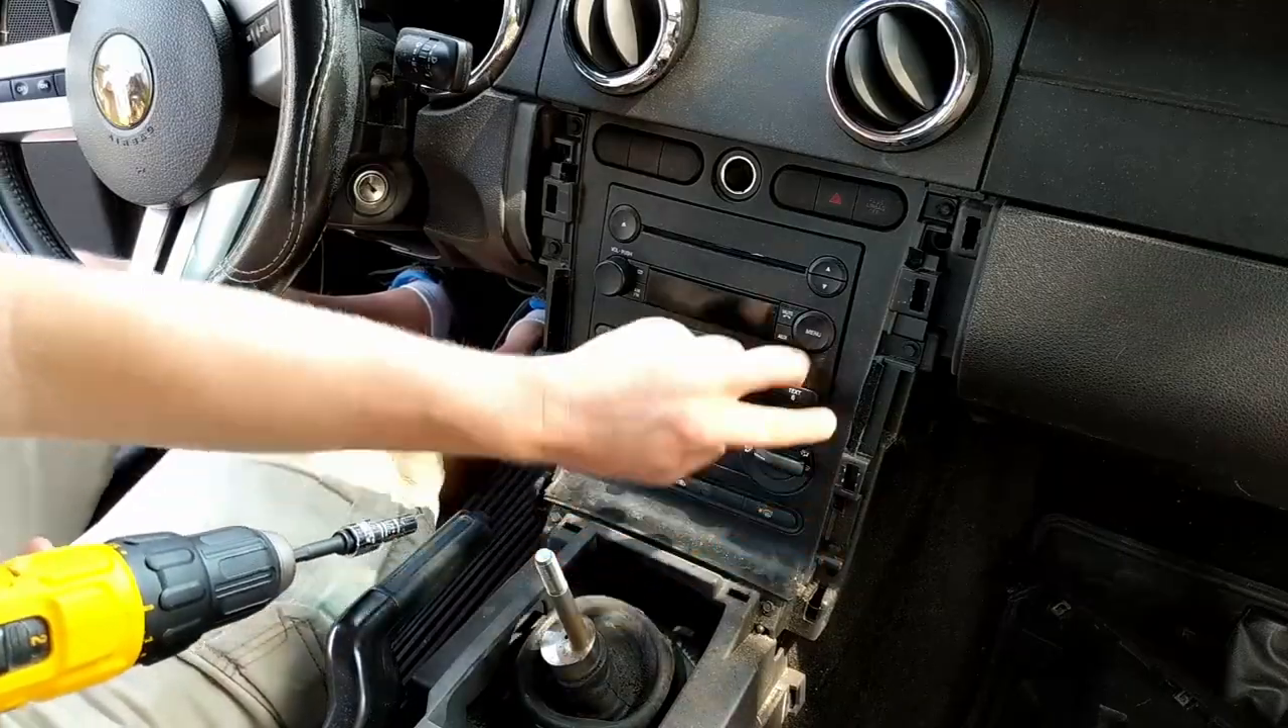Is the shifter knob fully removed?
Yes.